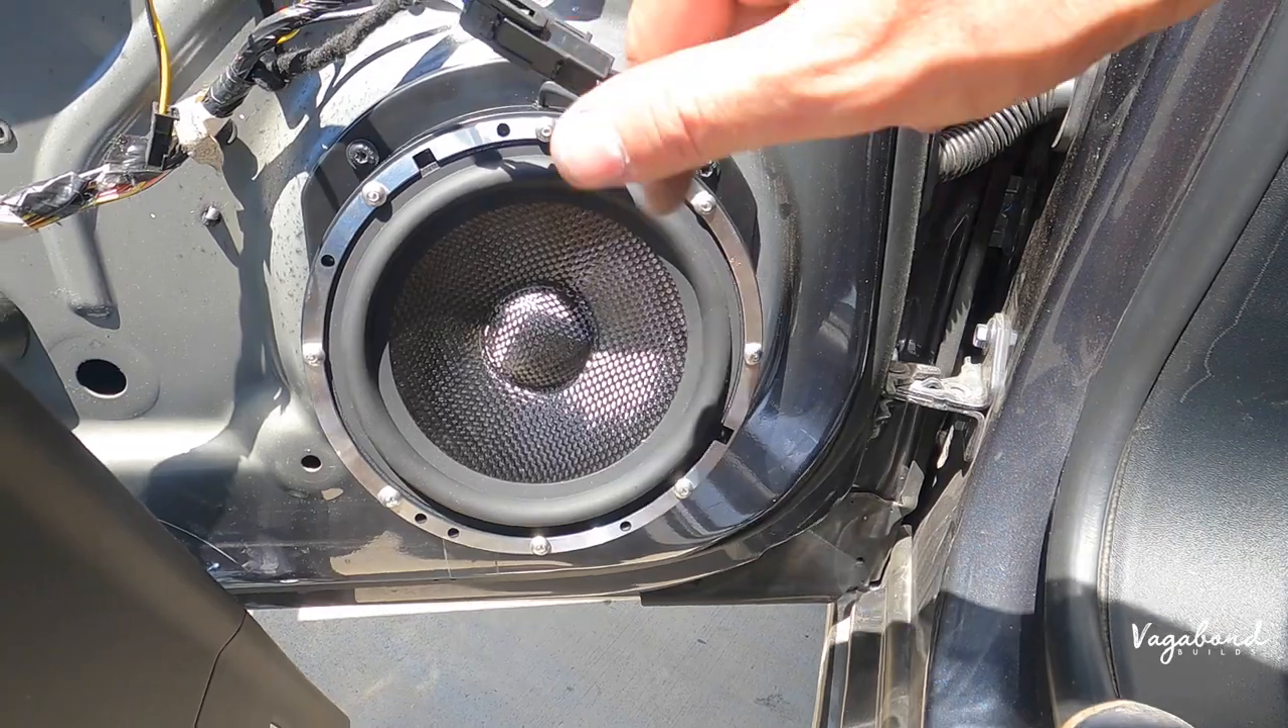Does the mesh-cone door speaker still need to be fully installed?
No.